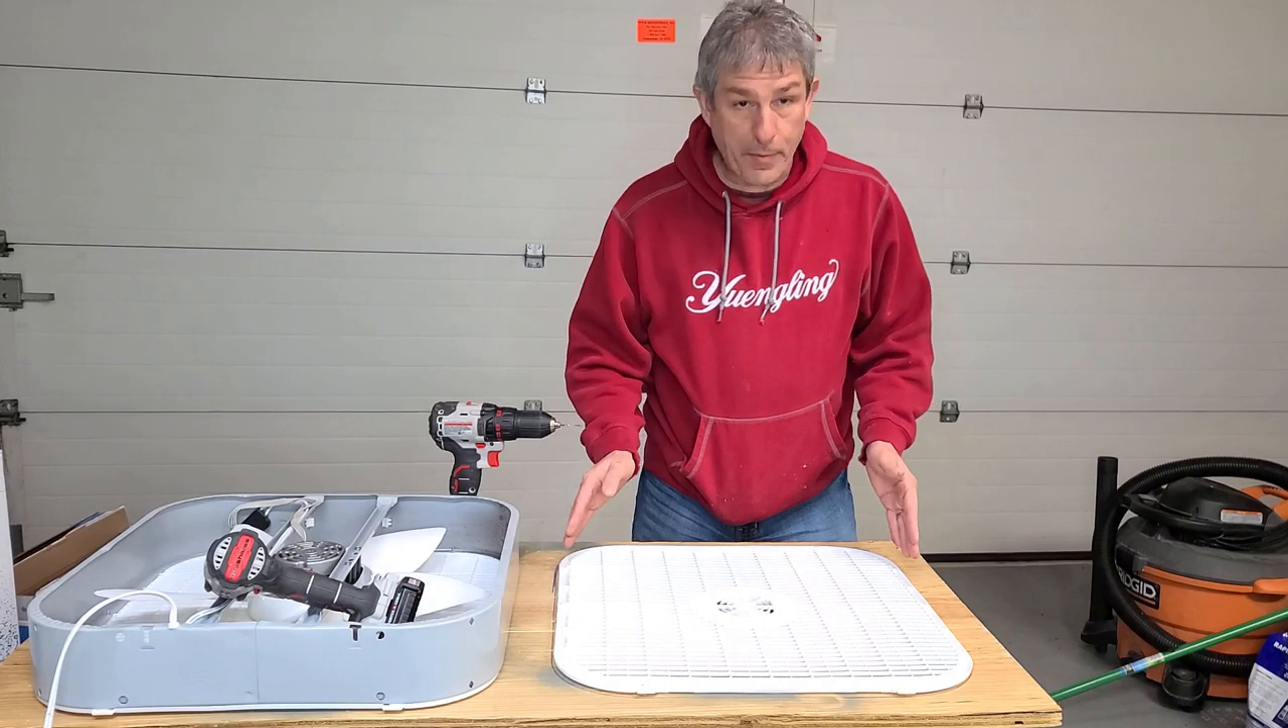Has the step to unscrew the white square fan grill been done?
Yes.